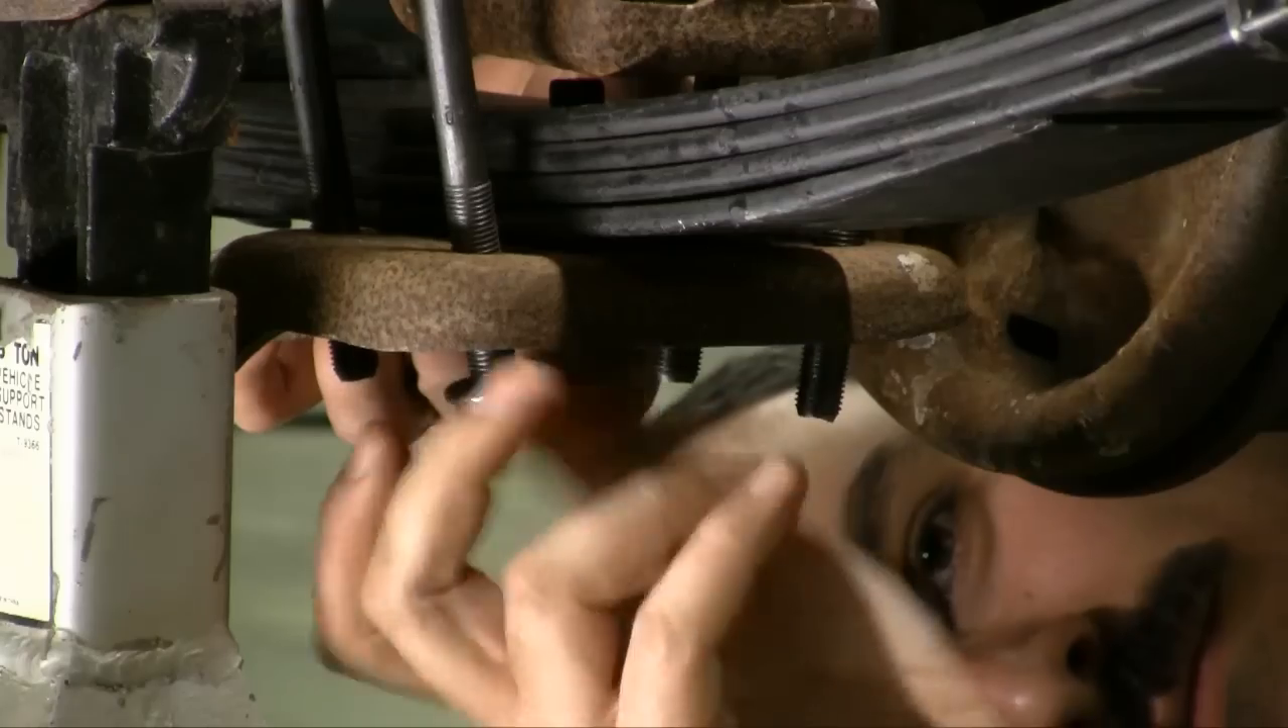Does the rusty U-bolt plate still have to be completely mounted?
Yes.